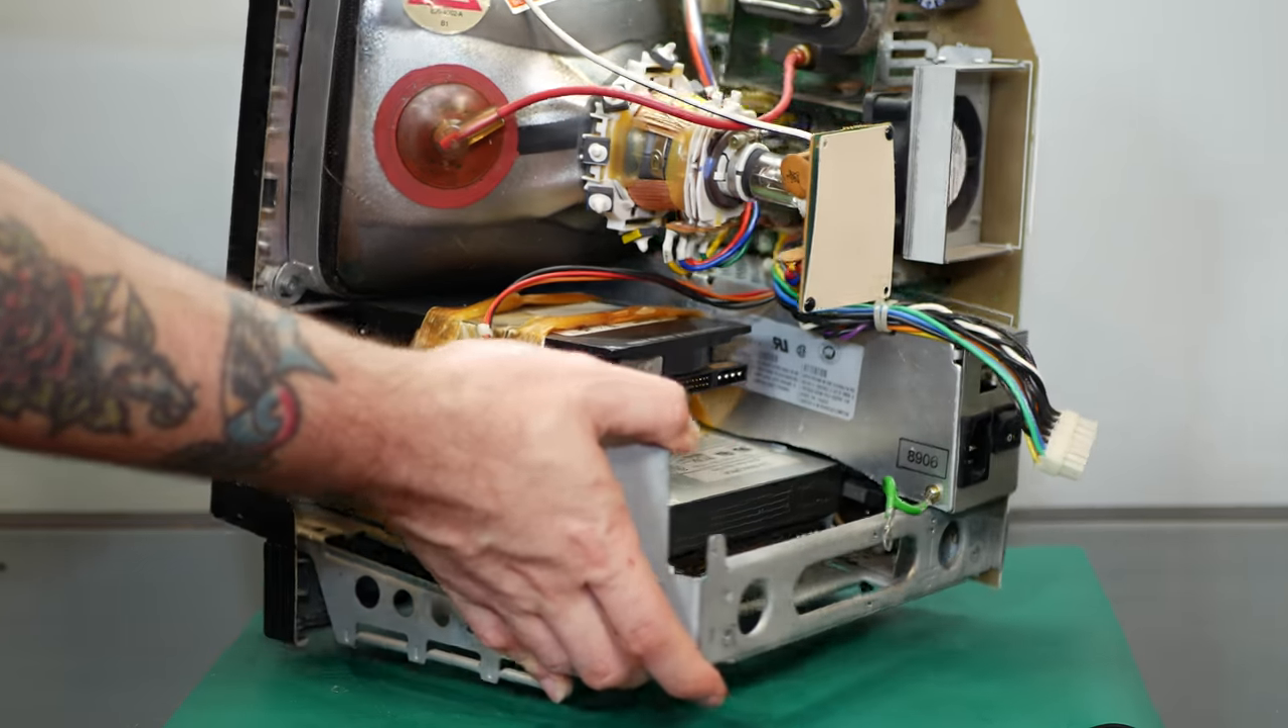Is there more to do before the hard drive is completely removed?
Yes.